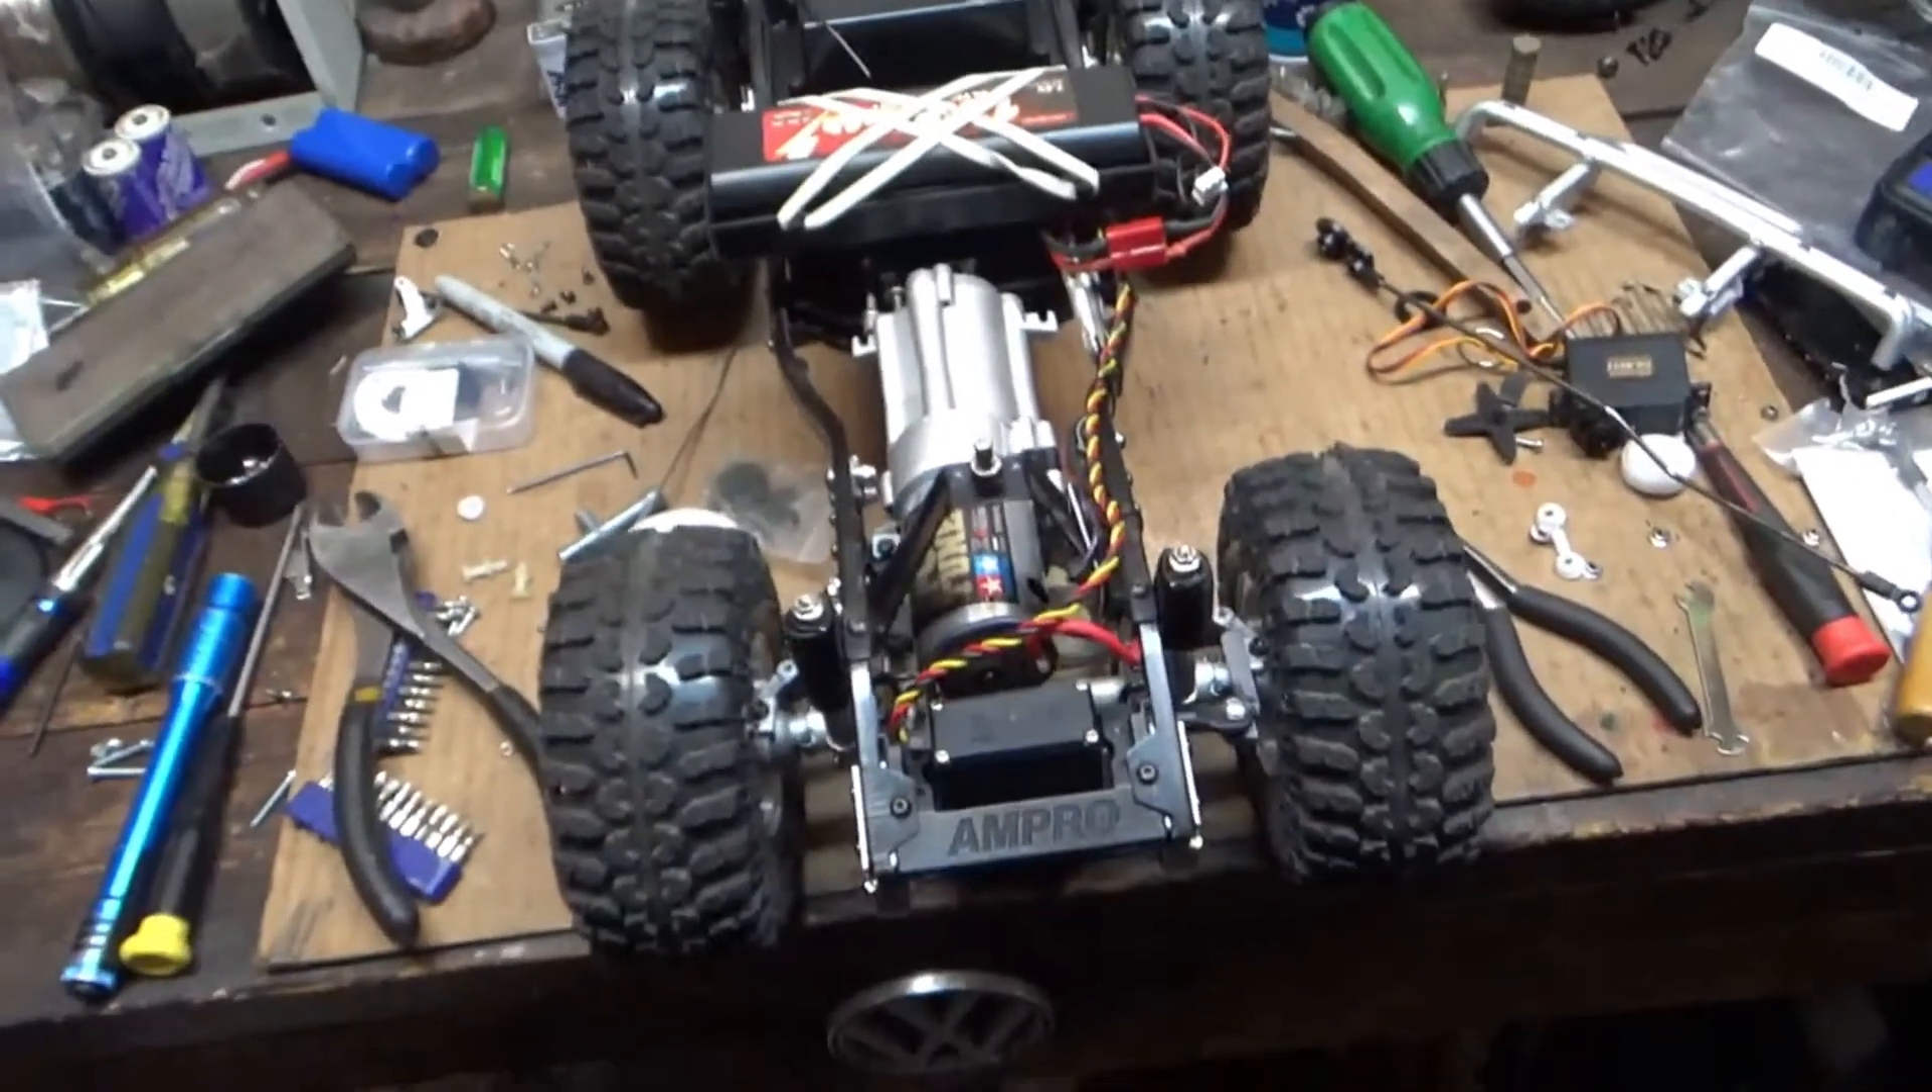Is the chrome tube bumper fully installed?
No.